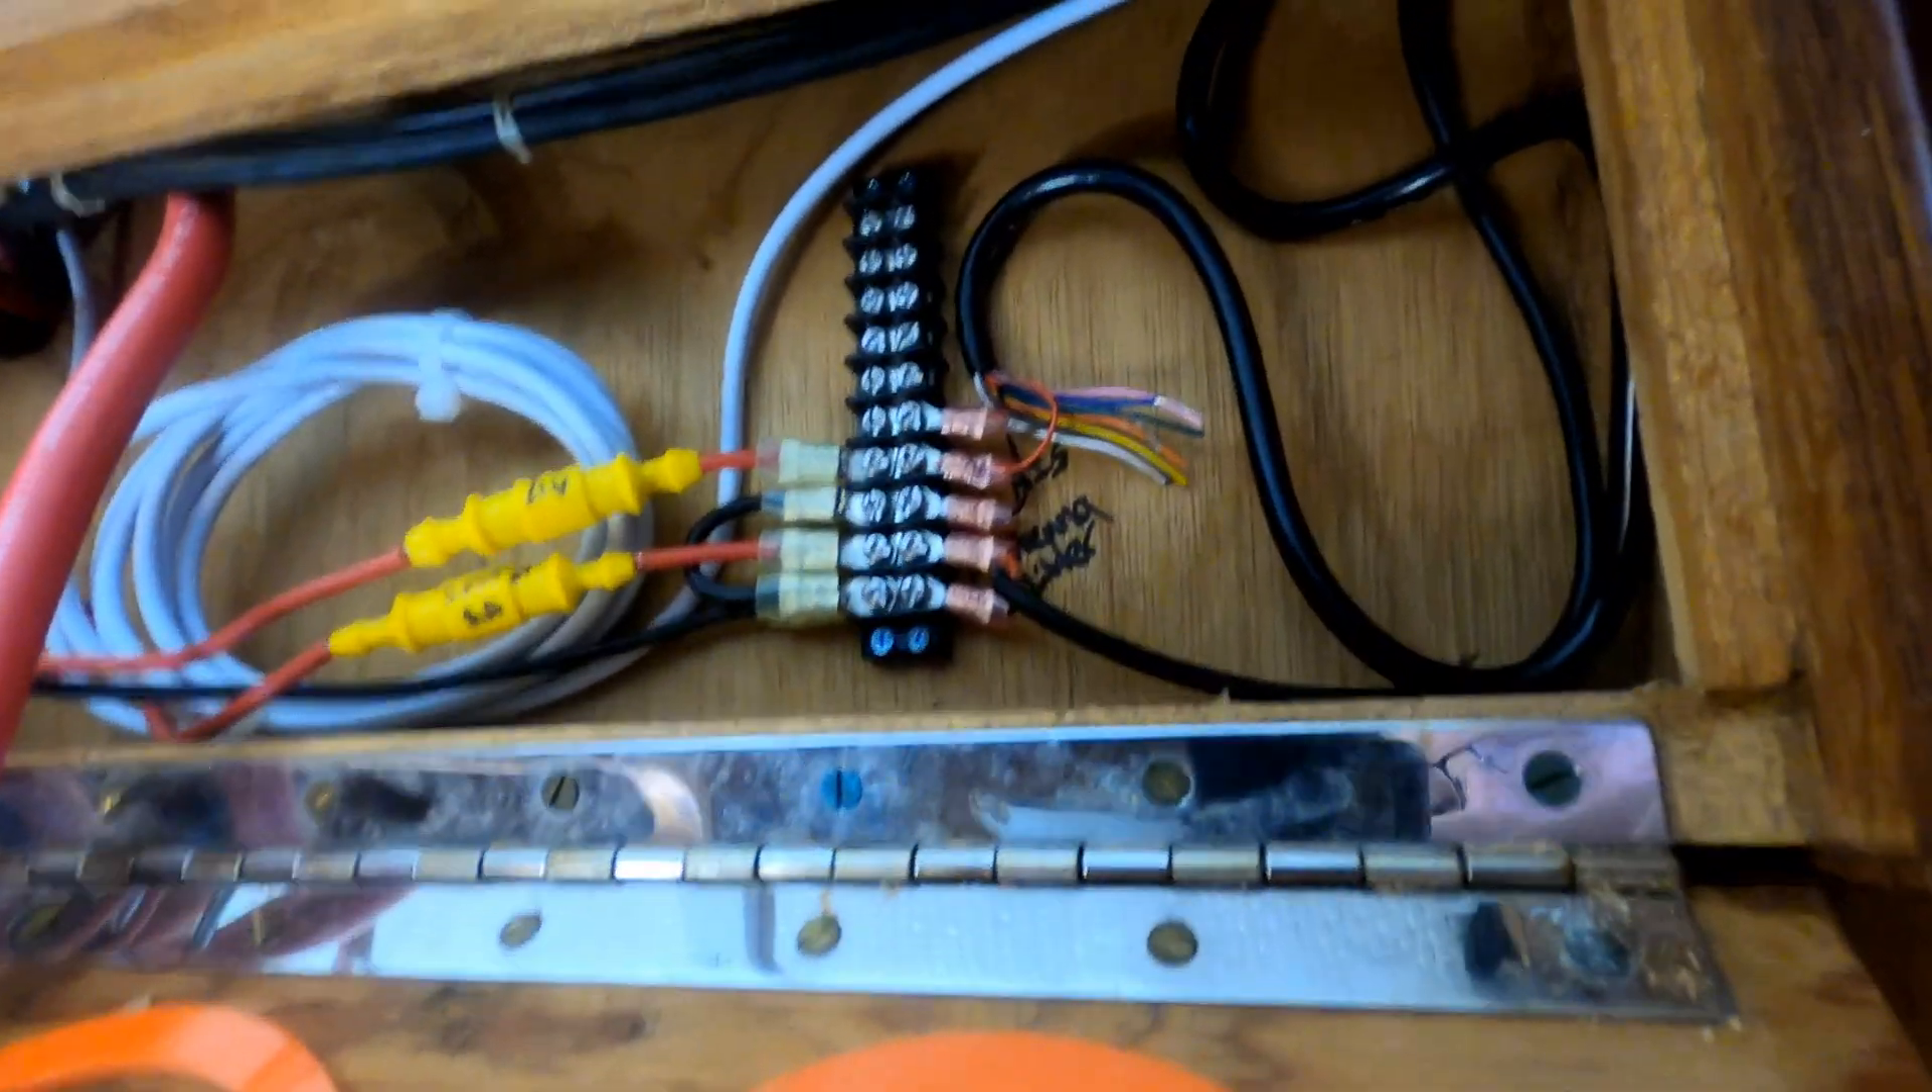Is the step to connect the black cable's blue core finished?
No.